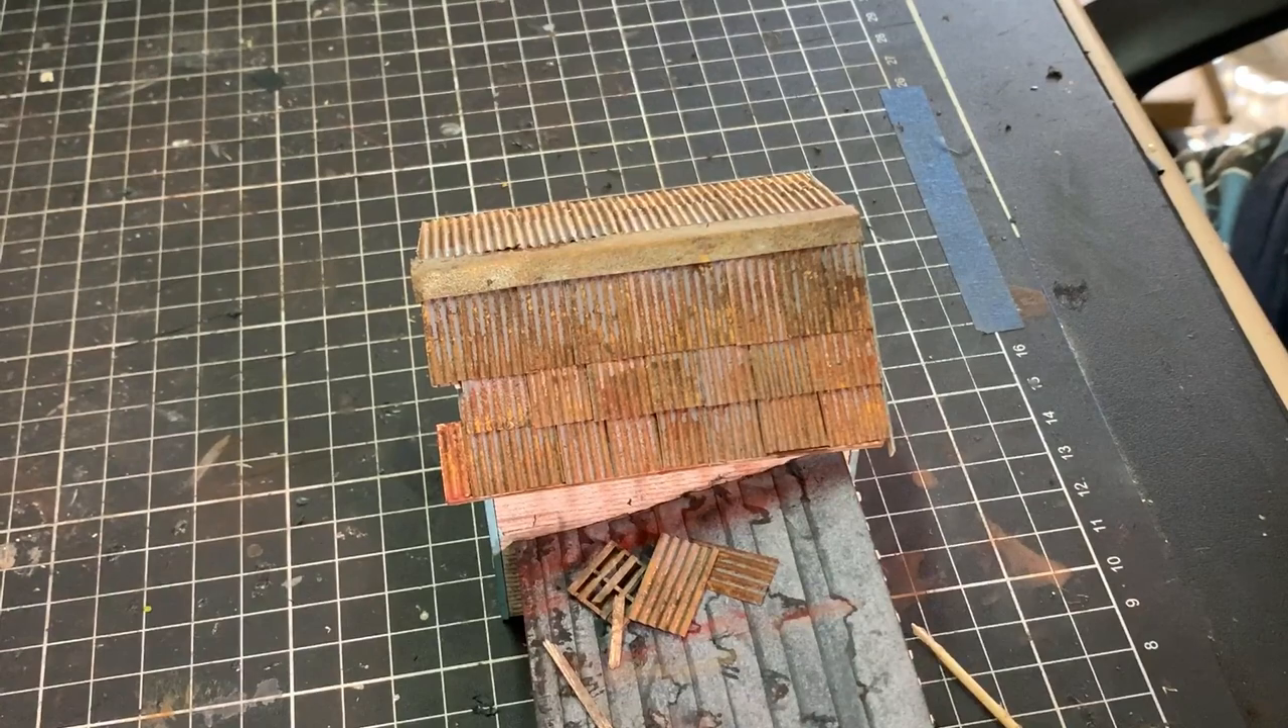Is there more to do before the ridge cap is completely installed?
No.